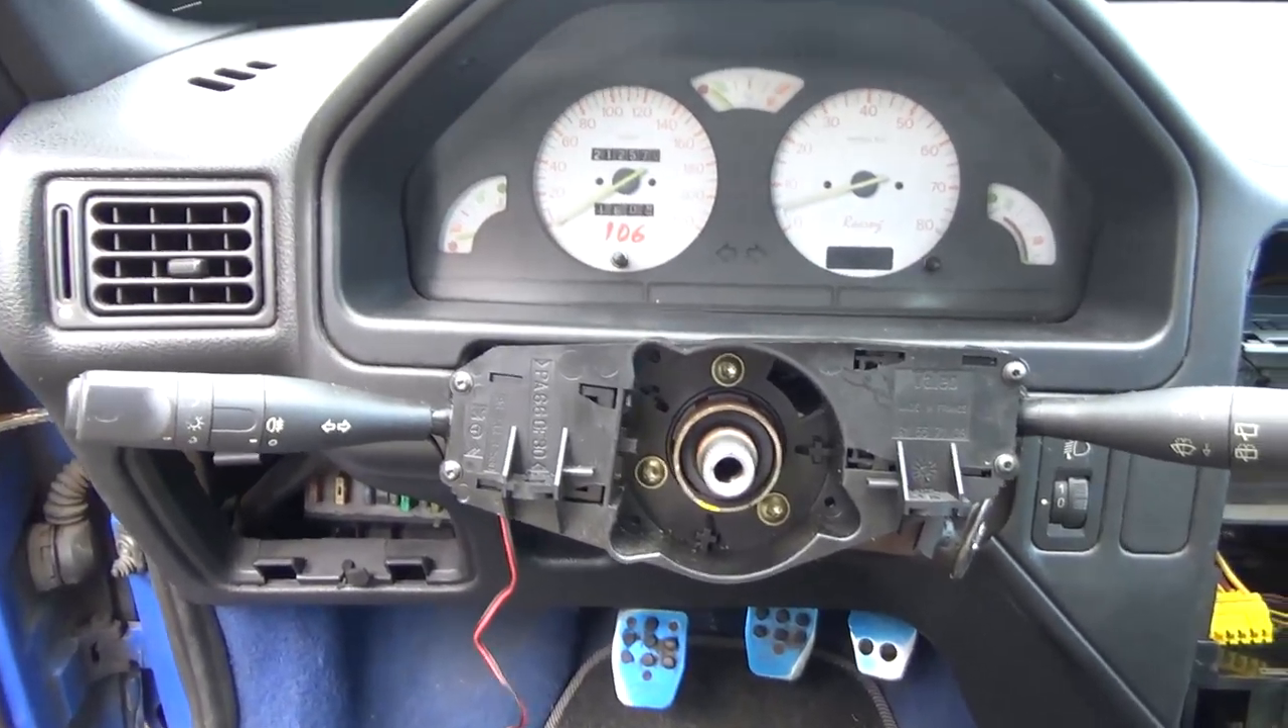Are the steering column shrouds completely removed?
Yes.